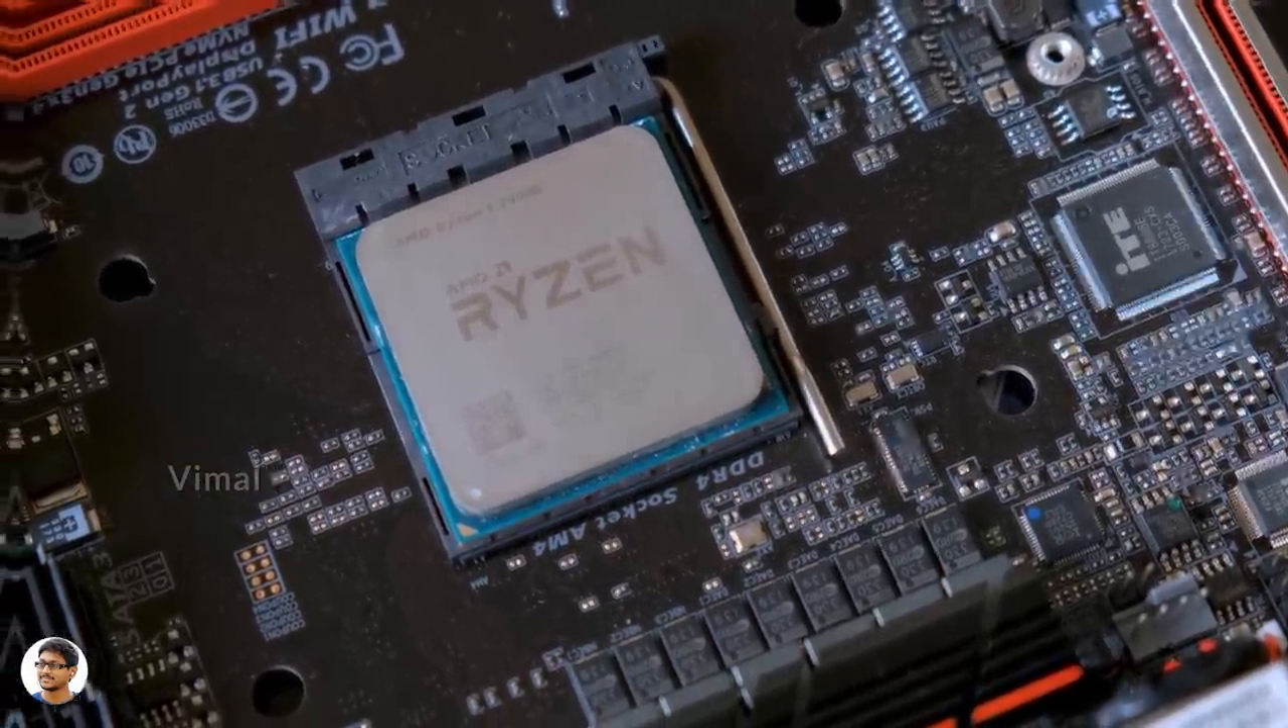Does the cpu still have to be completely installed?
No.